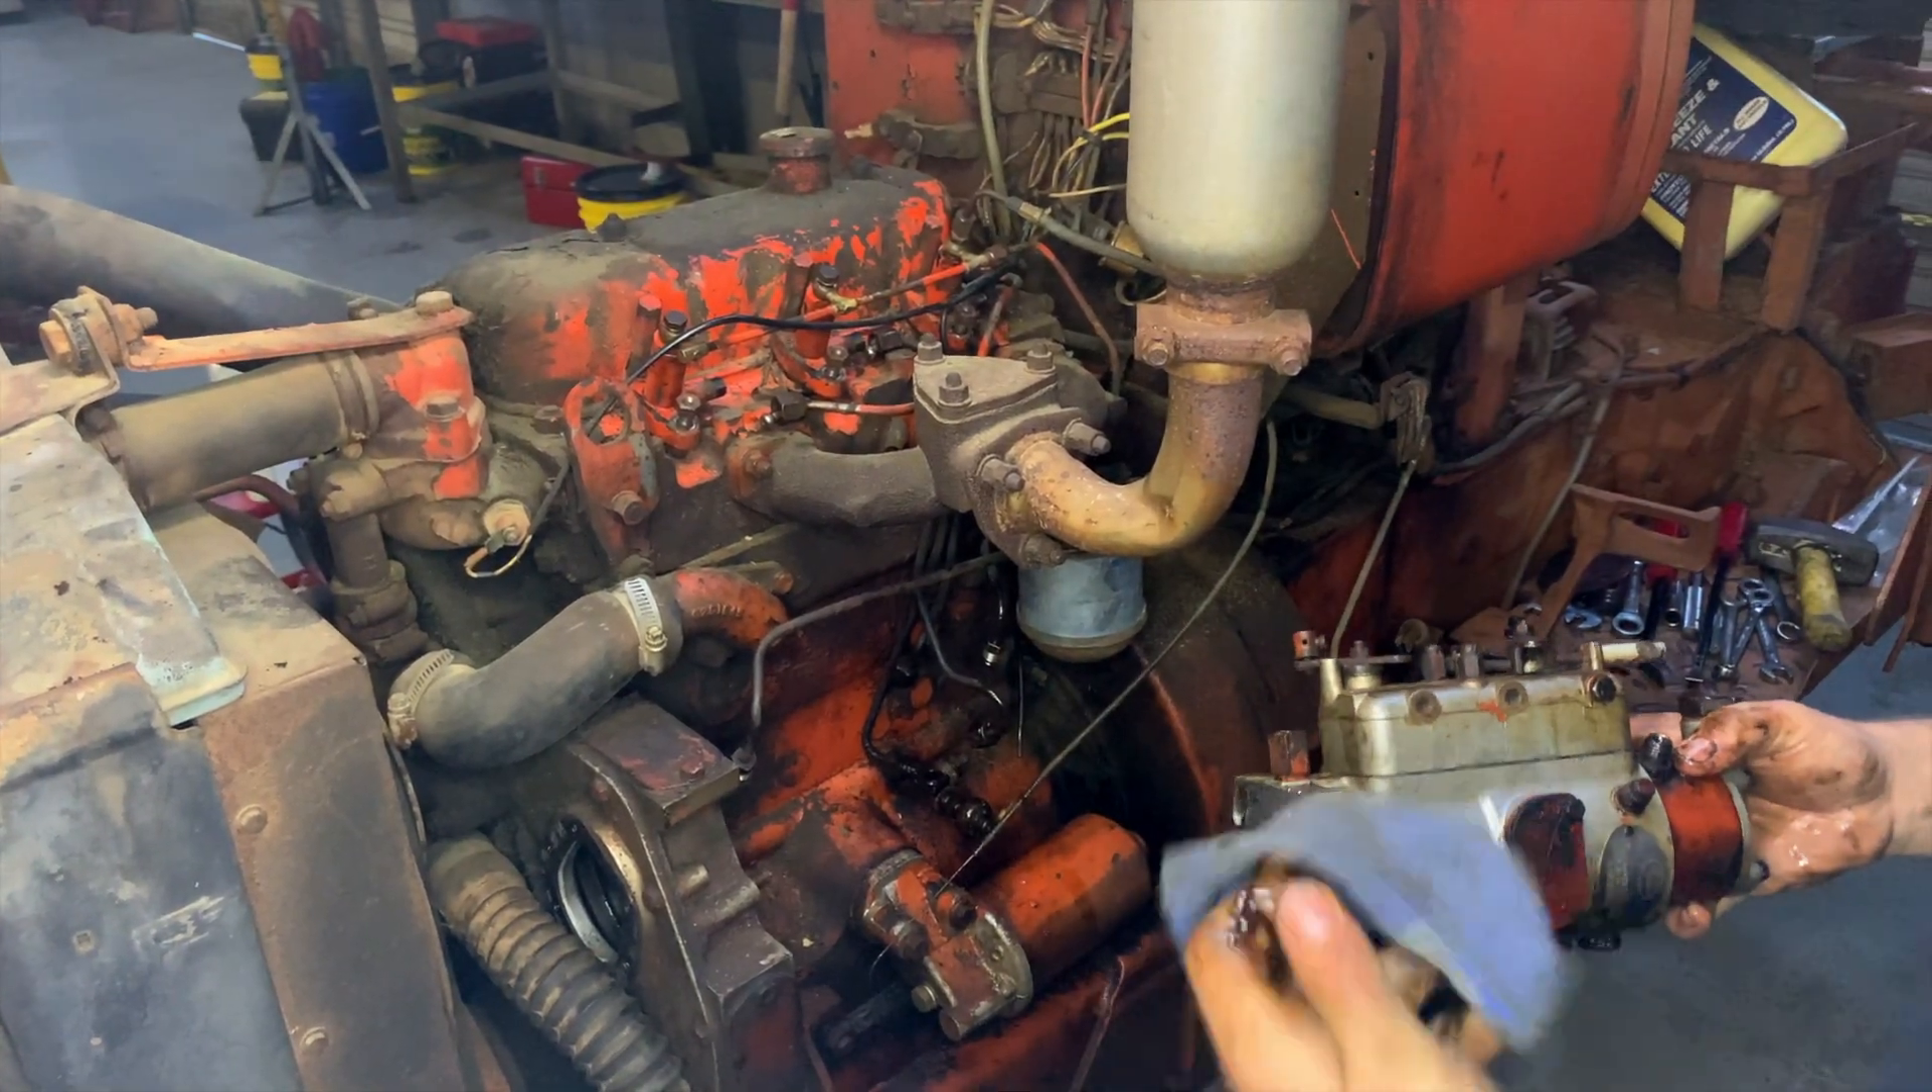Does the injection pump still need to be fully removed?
No.